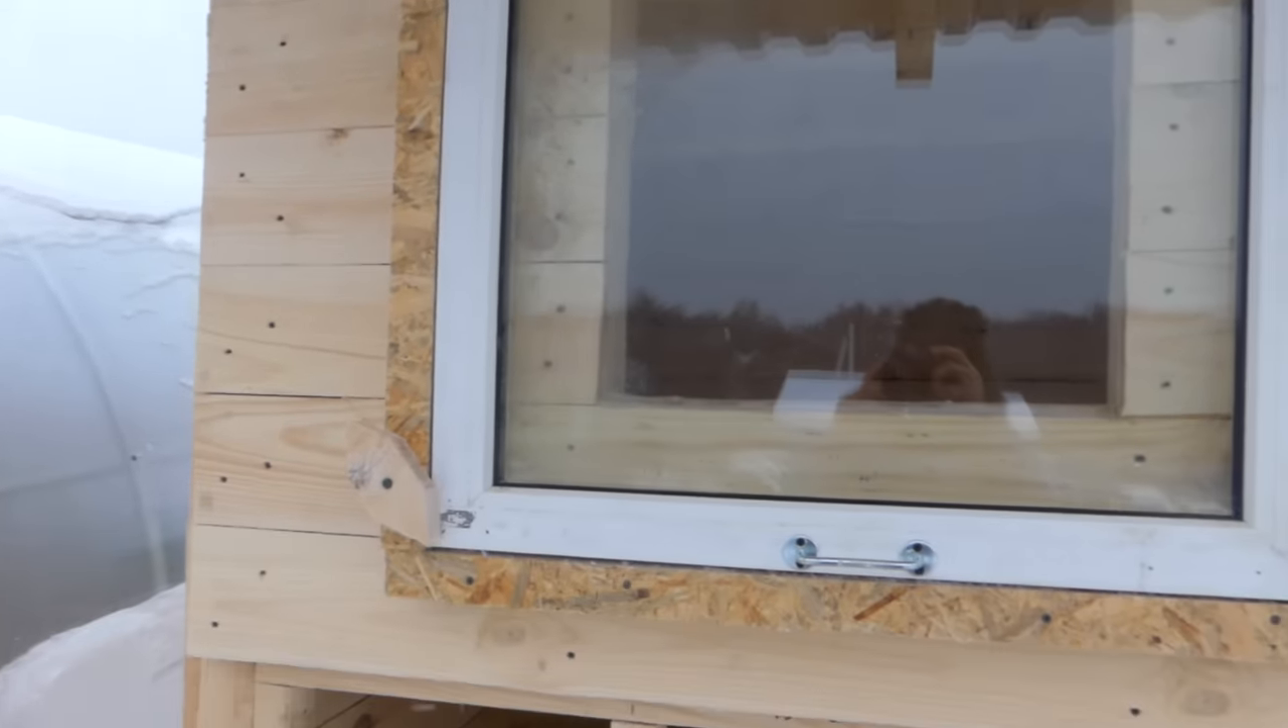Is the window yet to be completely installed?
No.